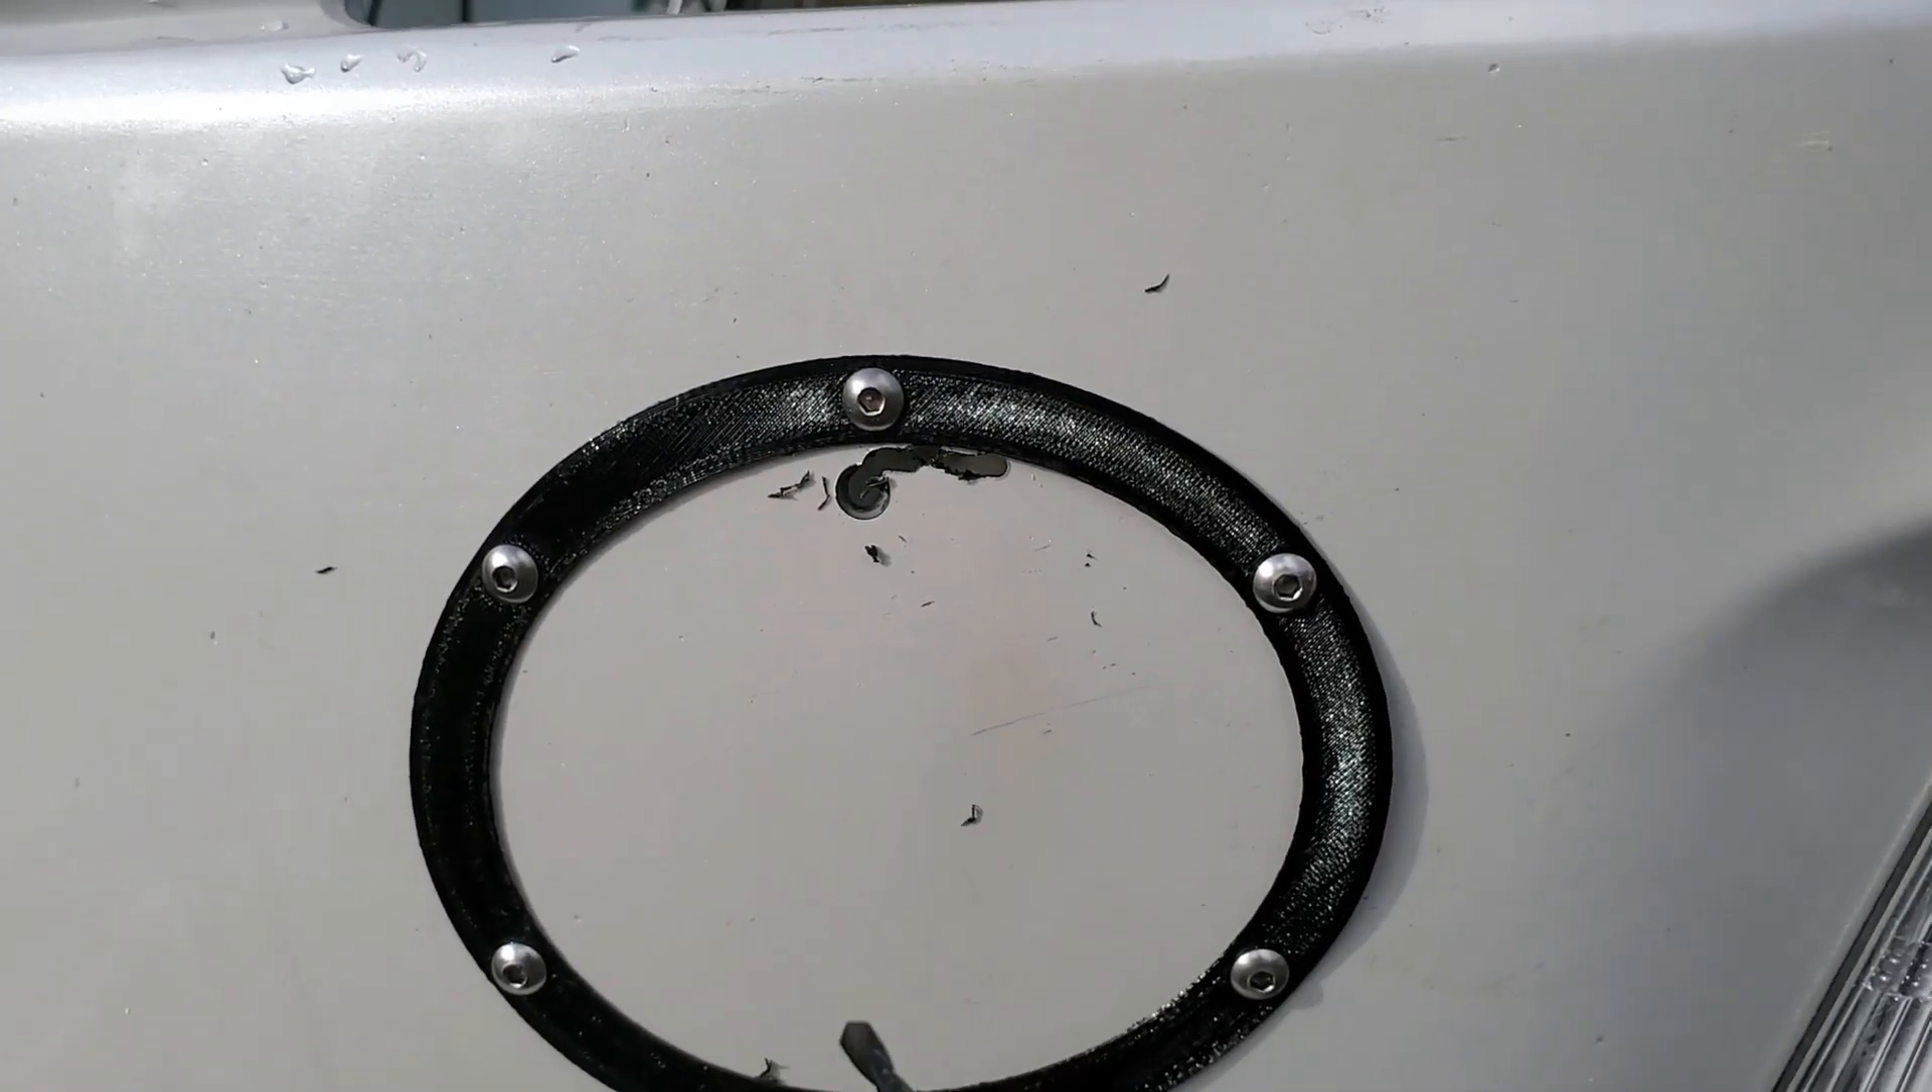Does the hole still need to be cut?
Yes.